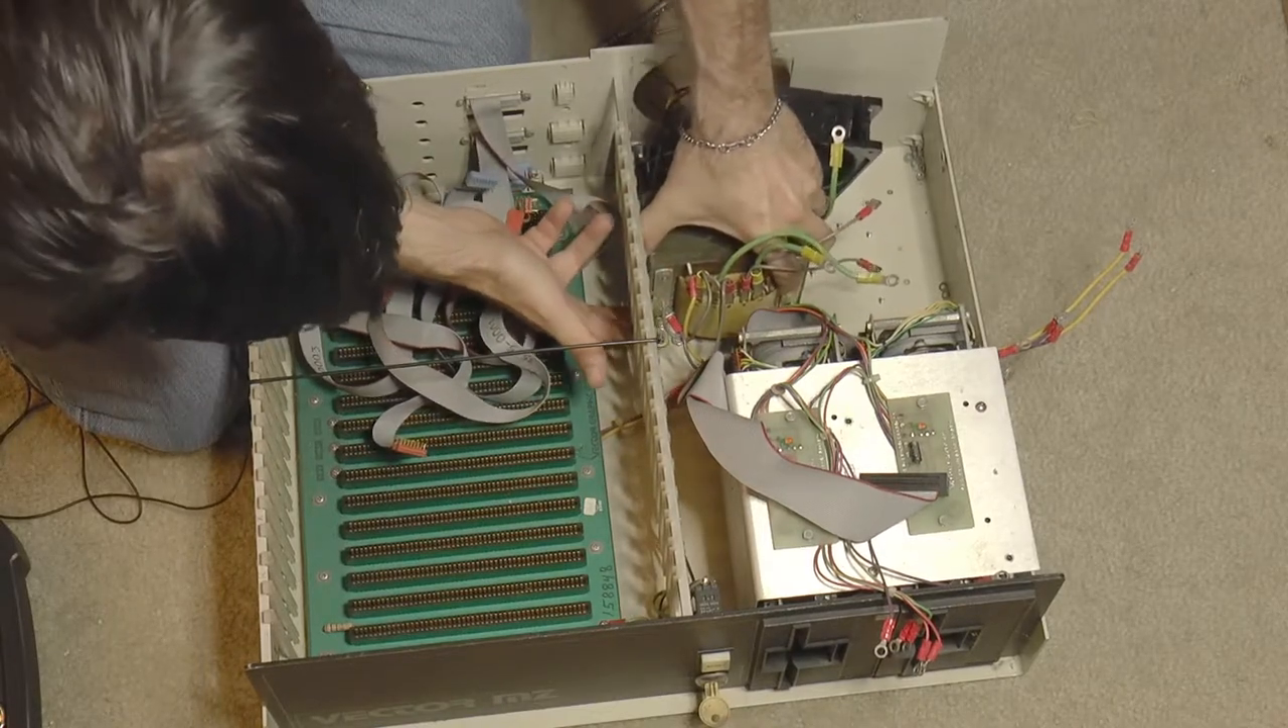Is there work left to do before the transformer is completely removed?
Yes.